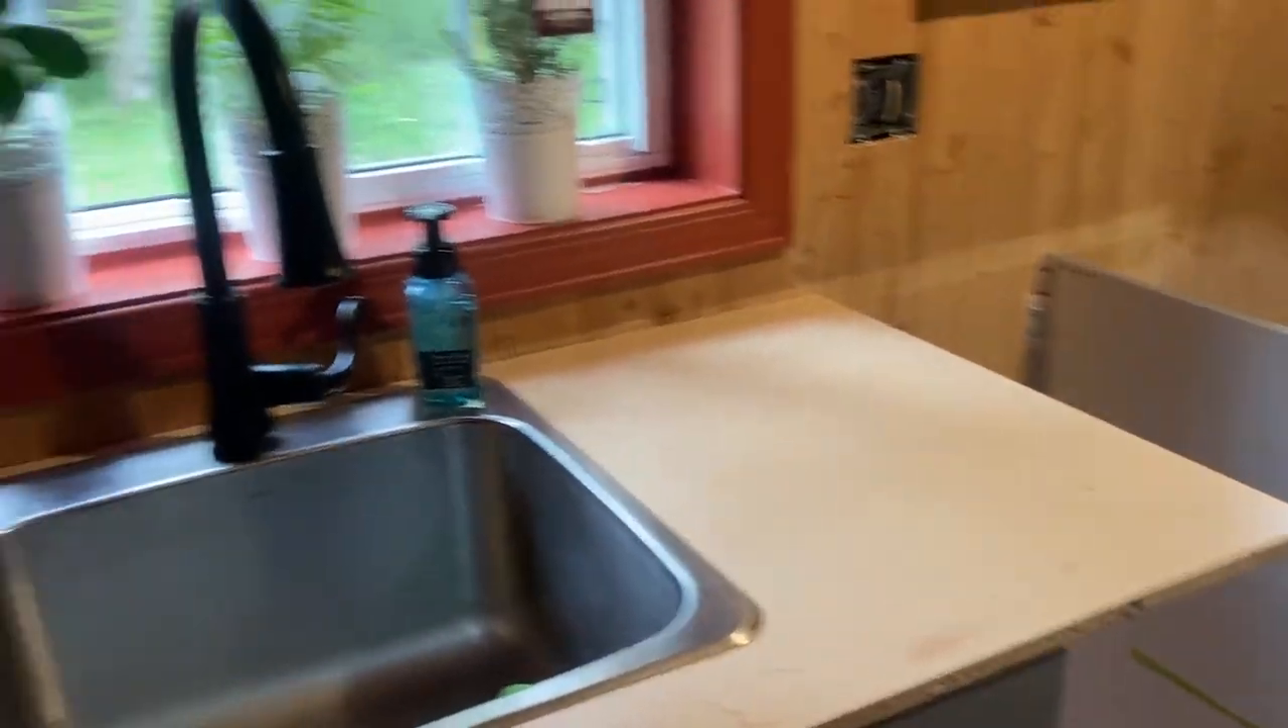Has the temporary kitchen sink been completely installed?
Yes.